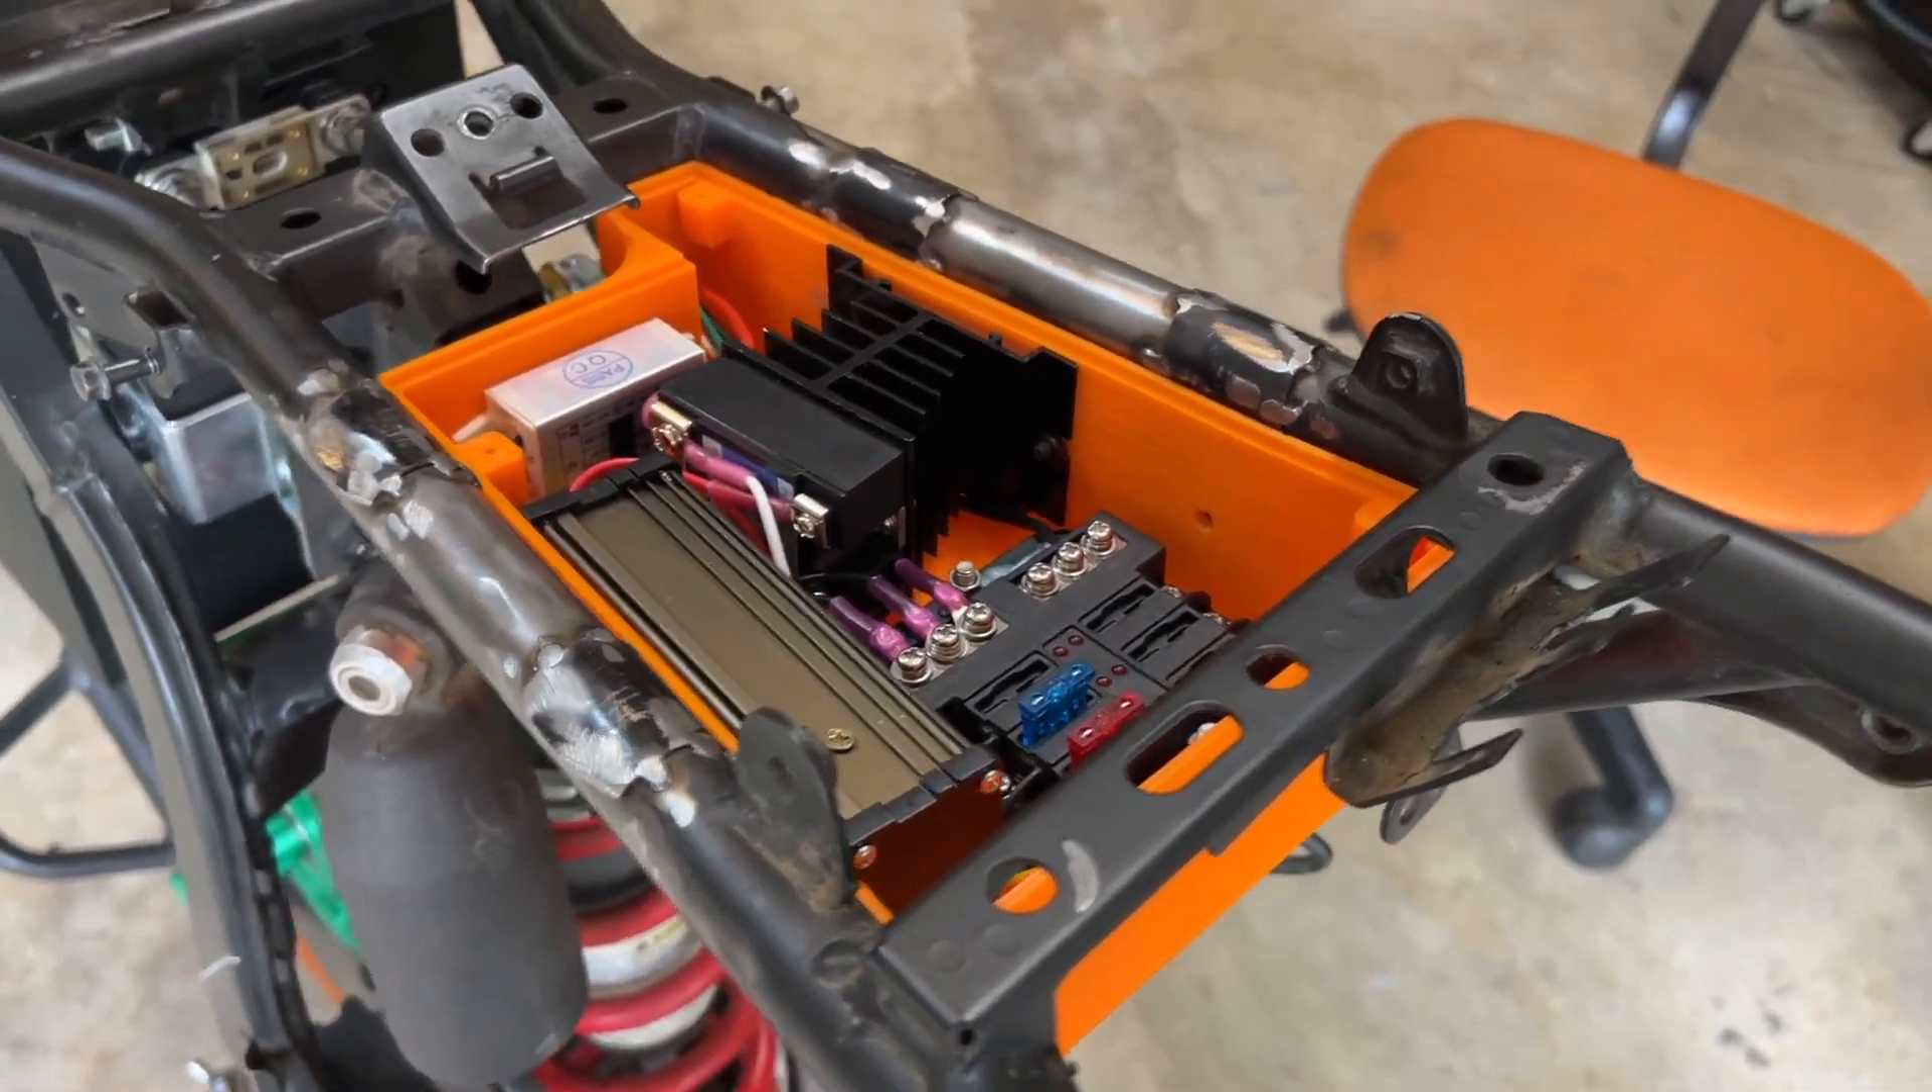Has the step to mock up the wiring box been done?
Yes.